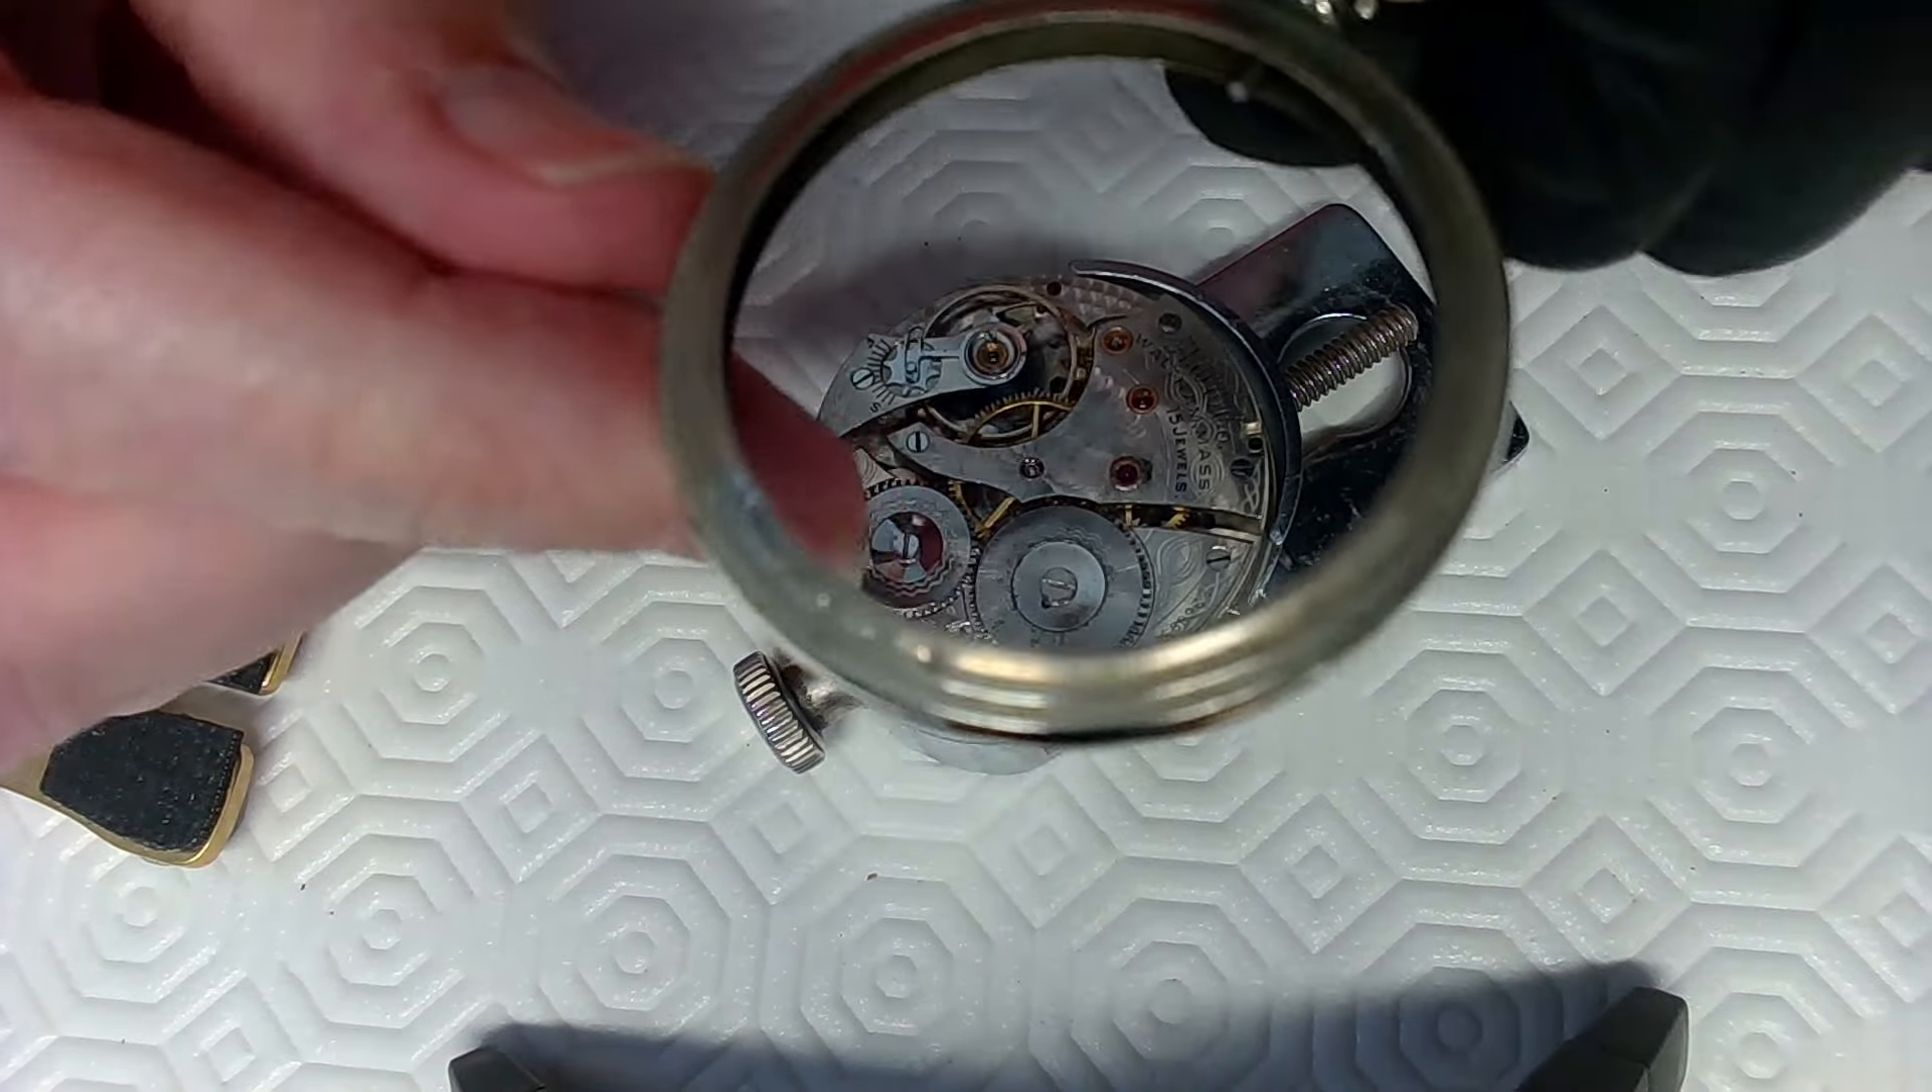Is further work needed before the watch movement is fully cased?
Yes.